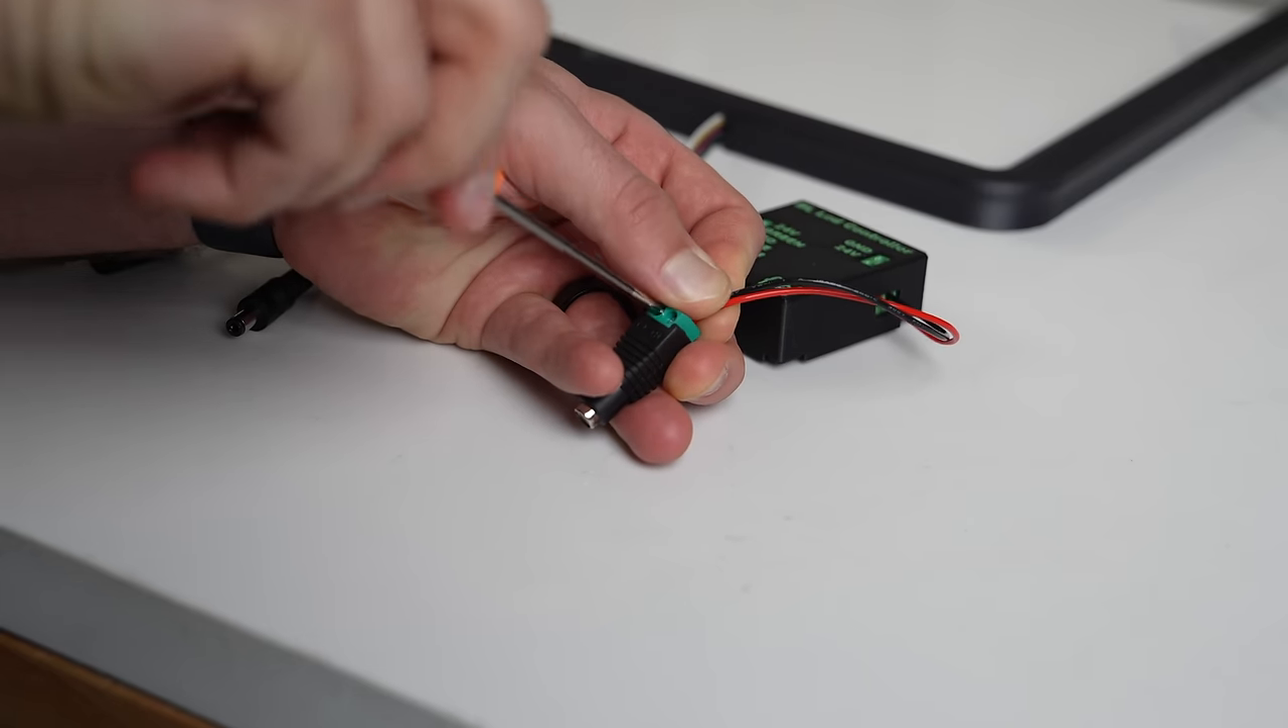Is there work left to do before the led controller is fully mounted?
Yes.